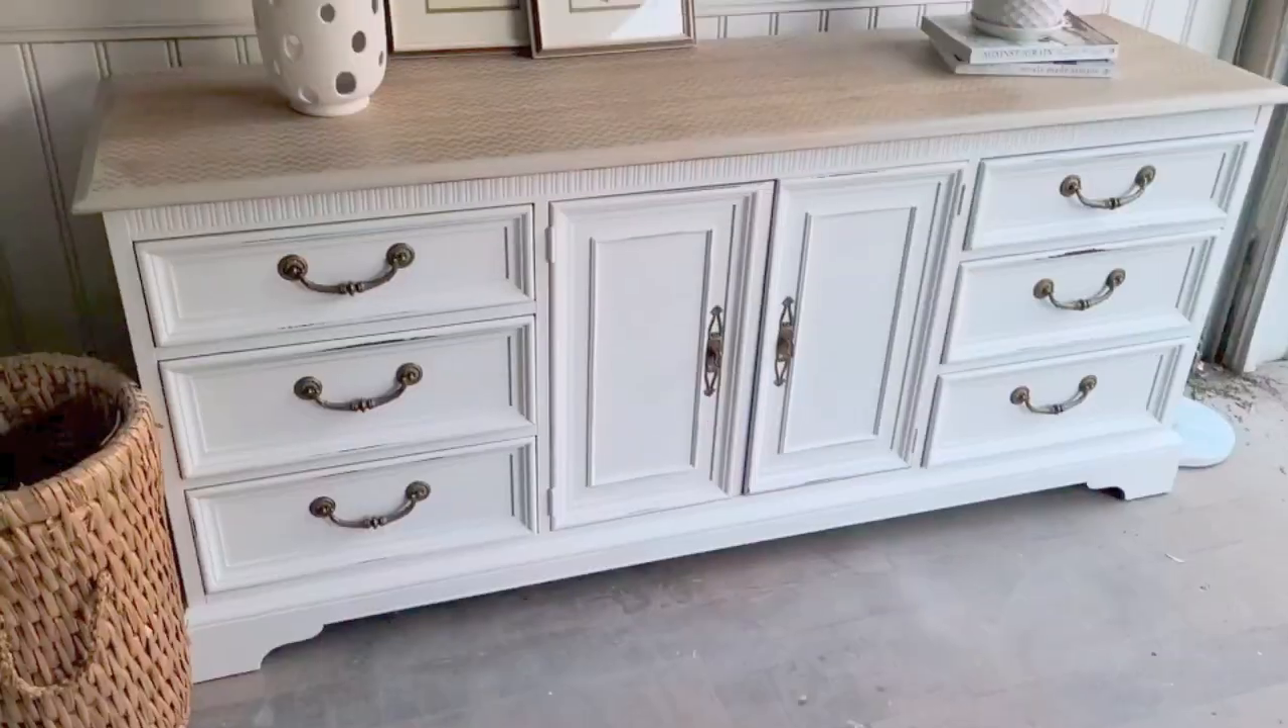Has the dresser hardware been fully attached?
Yes.